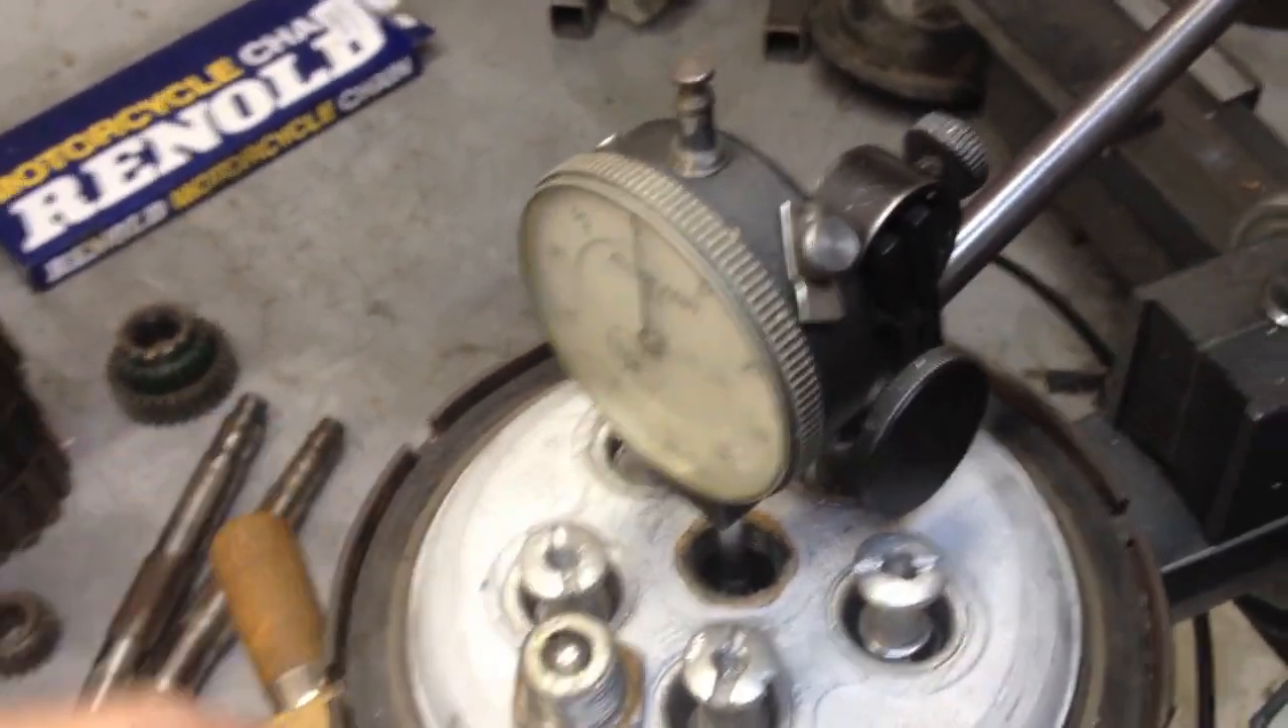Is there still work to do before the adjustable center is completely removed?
No.